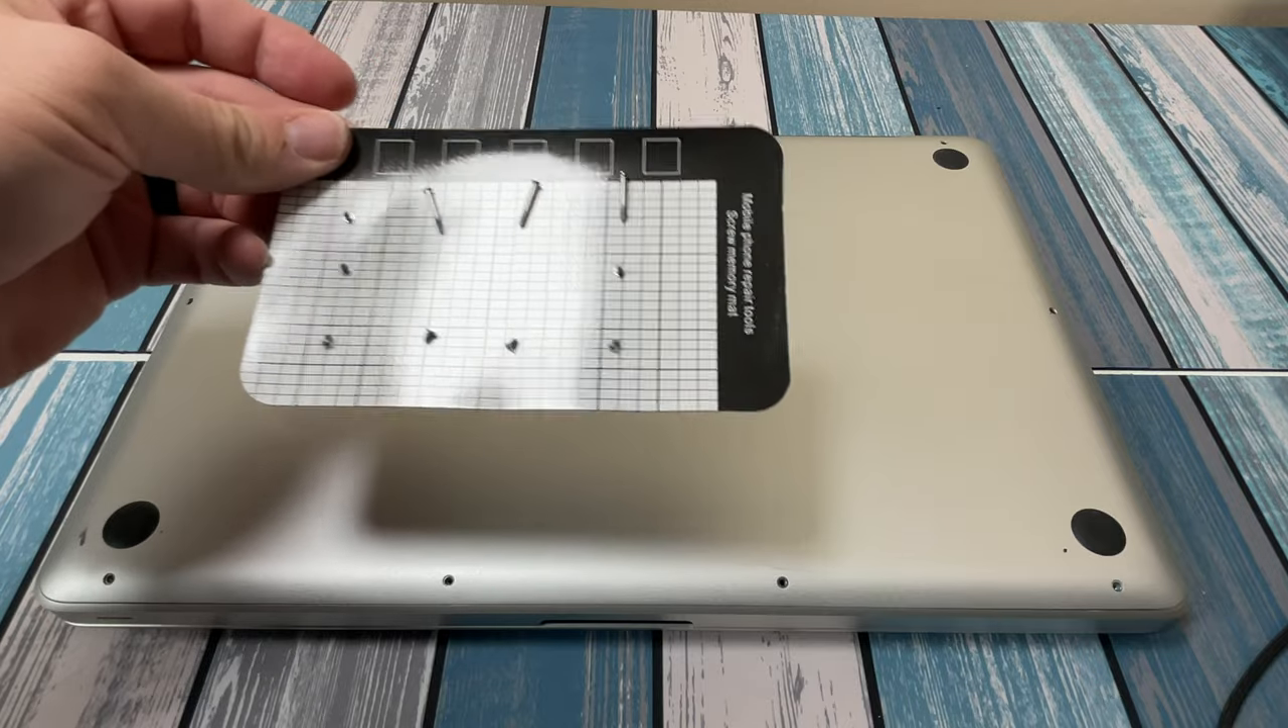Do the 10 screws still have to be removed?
No.